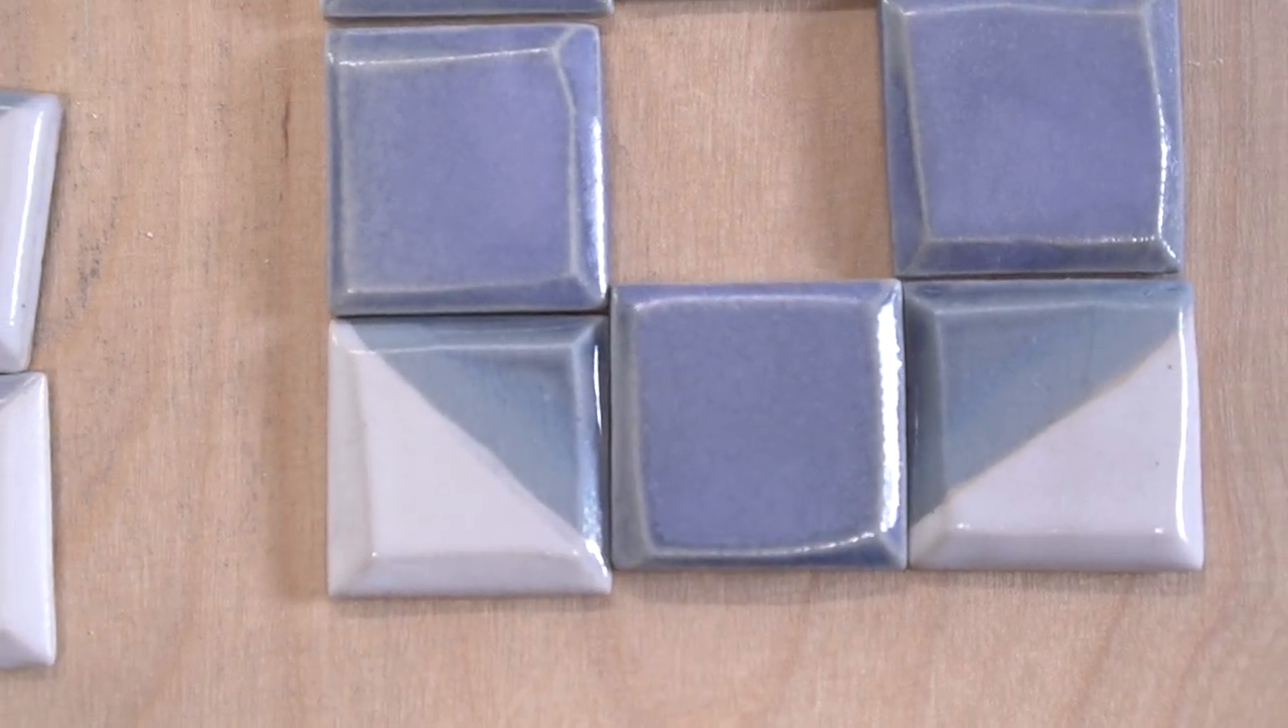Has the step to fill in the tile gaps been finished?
No.